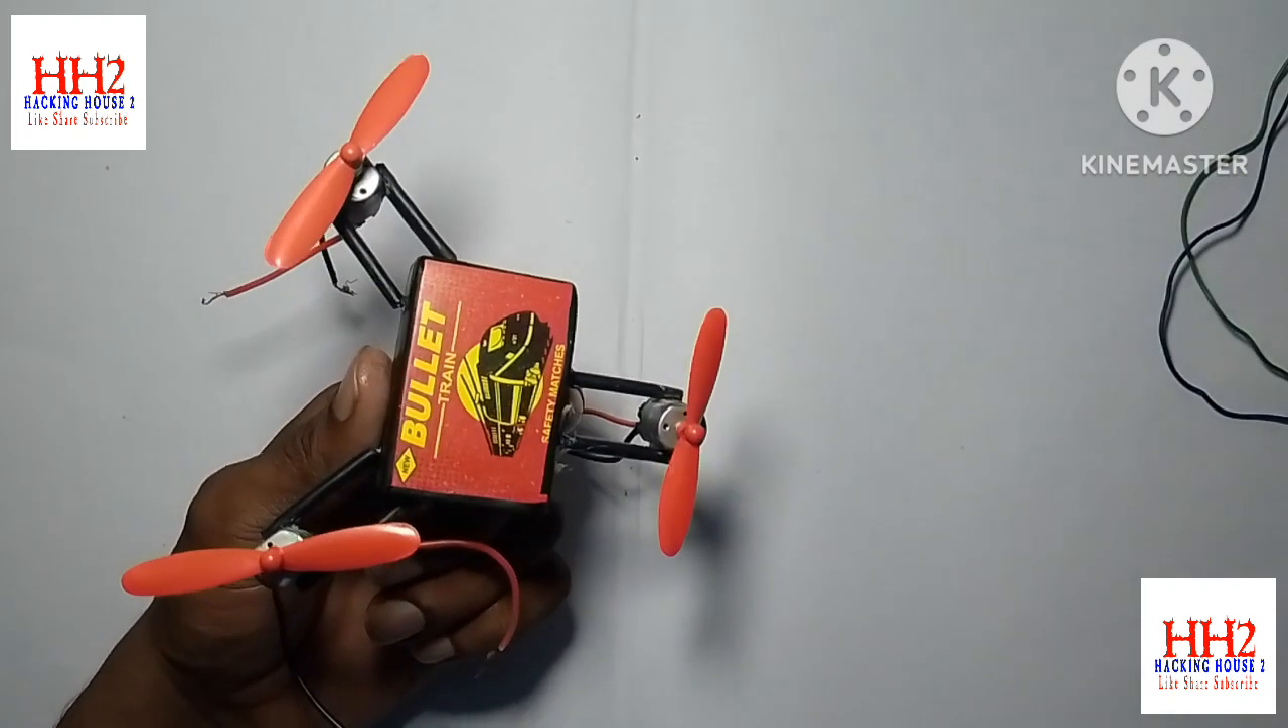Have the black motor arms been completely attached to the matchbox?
Yes.